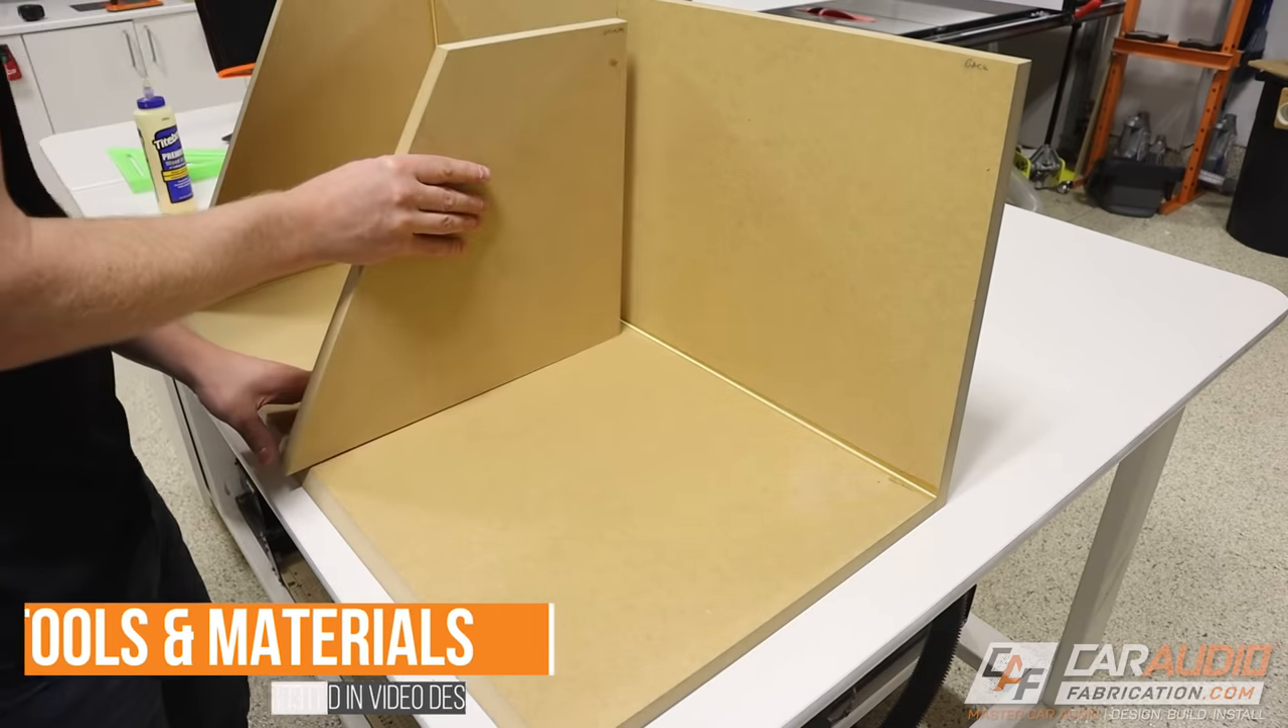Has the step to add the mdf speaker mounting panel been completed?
No.